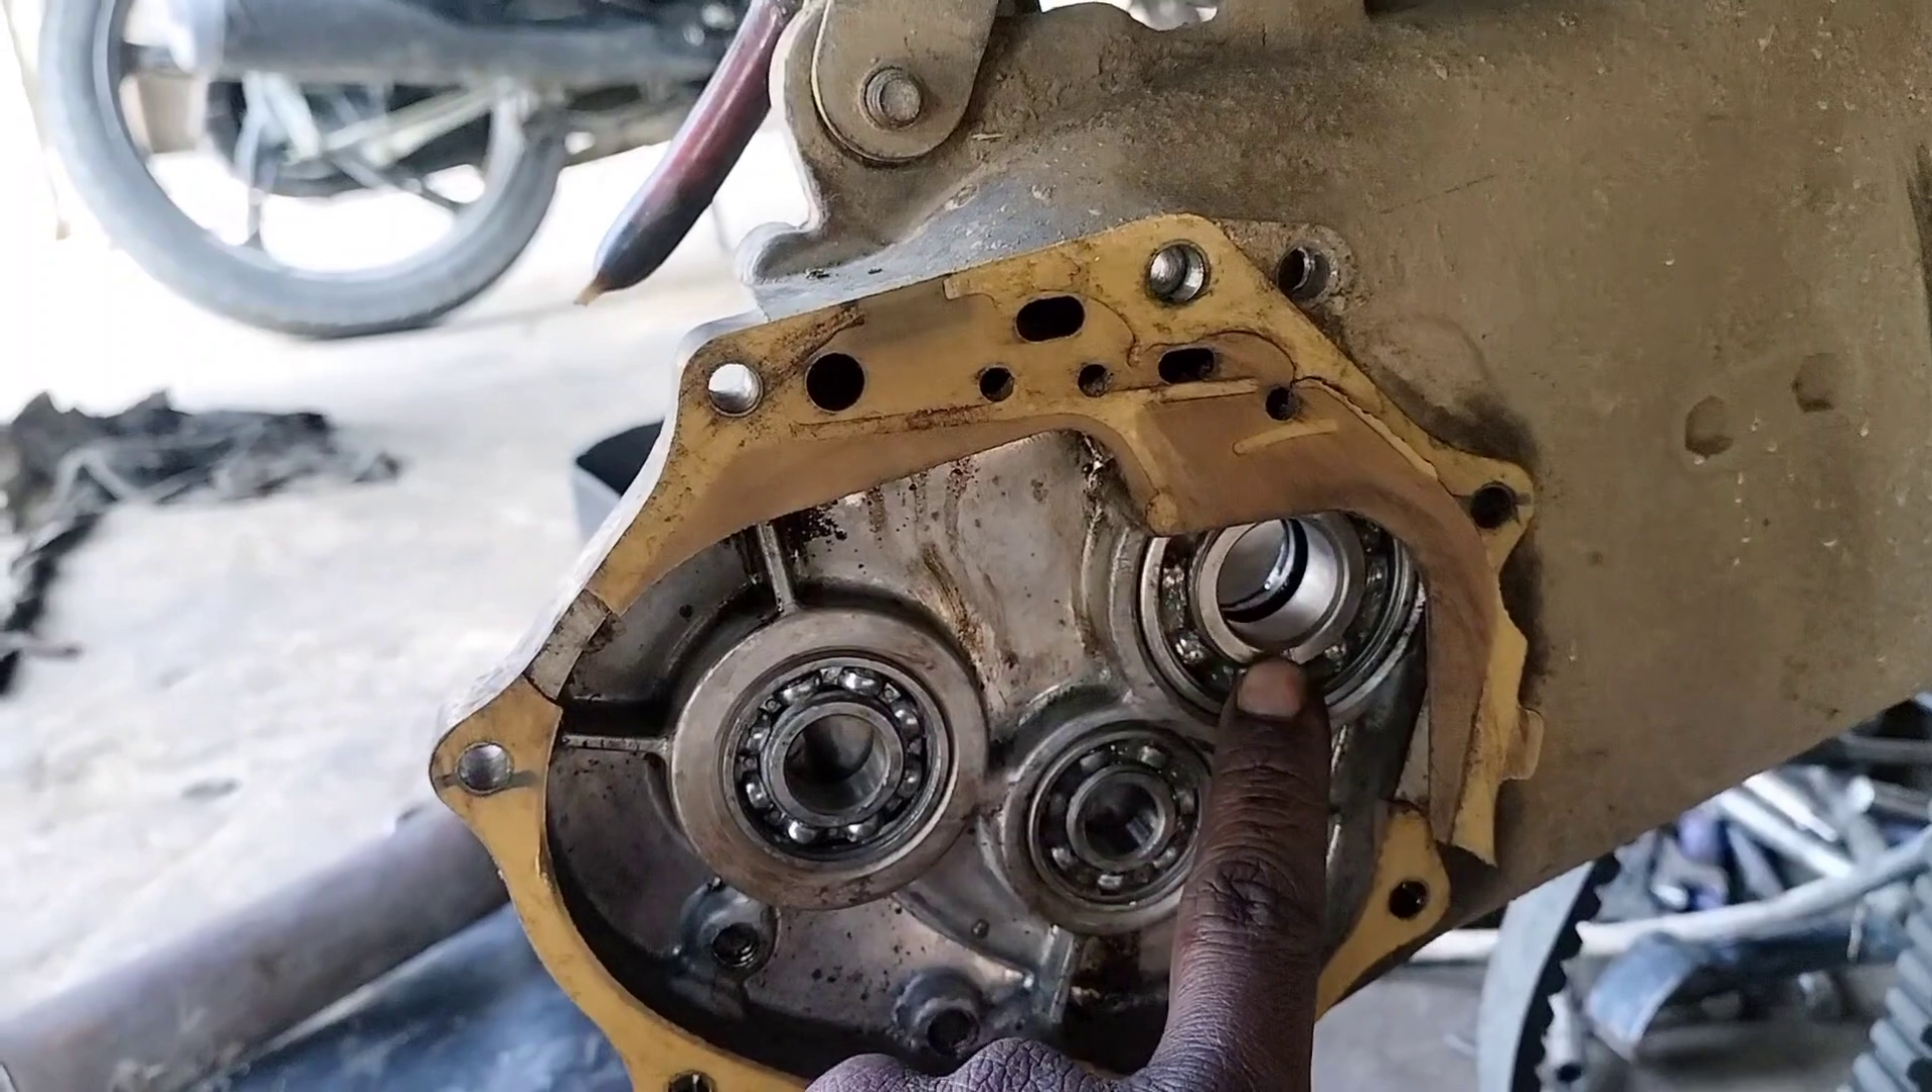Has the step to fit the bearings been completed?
Yes.